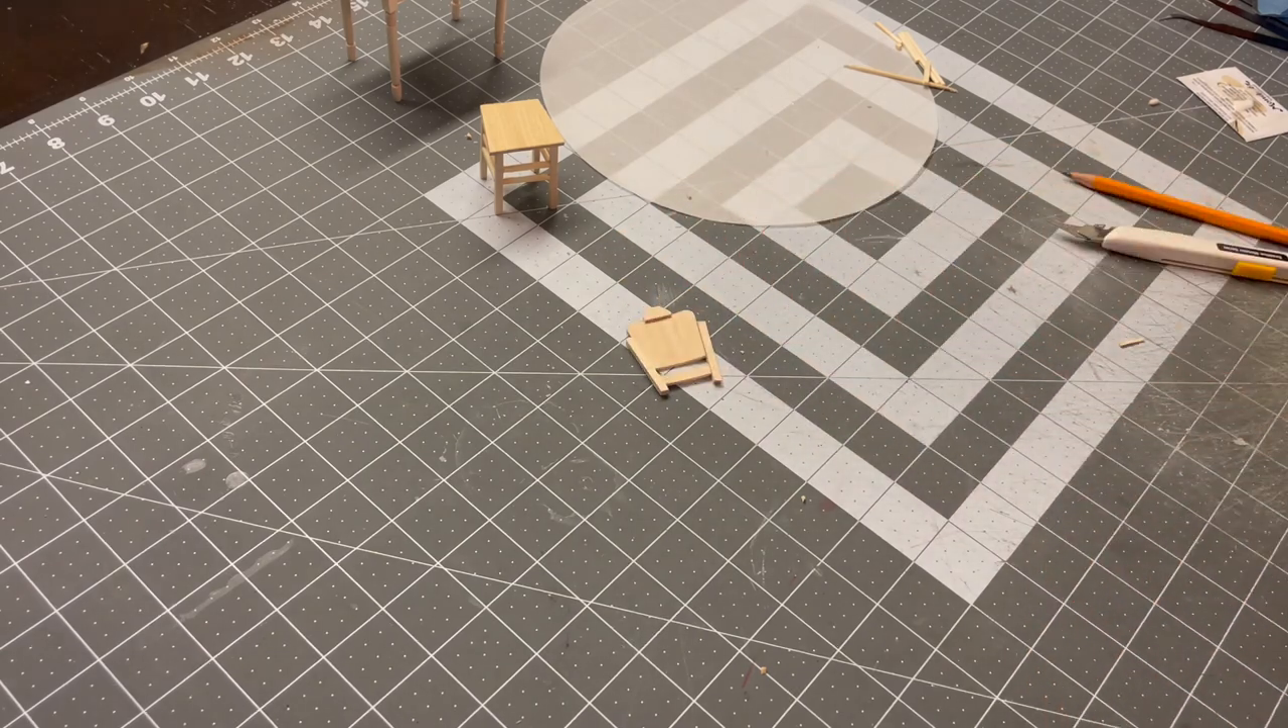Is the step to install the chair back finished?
No.